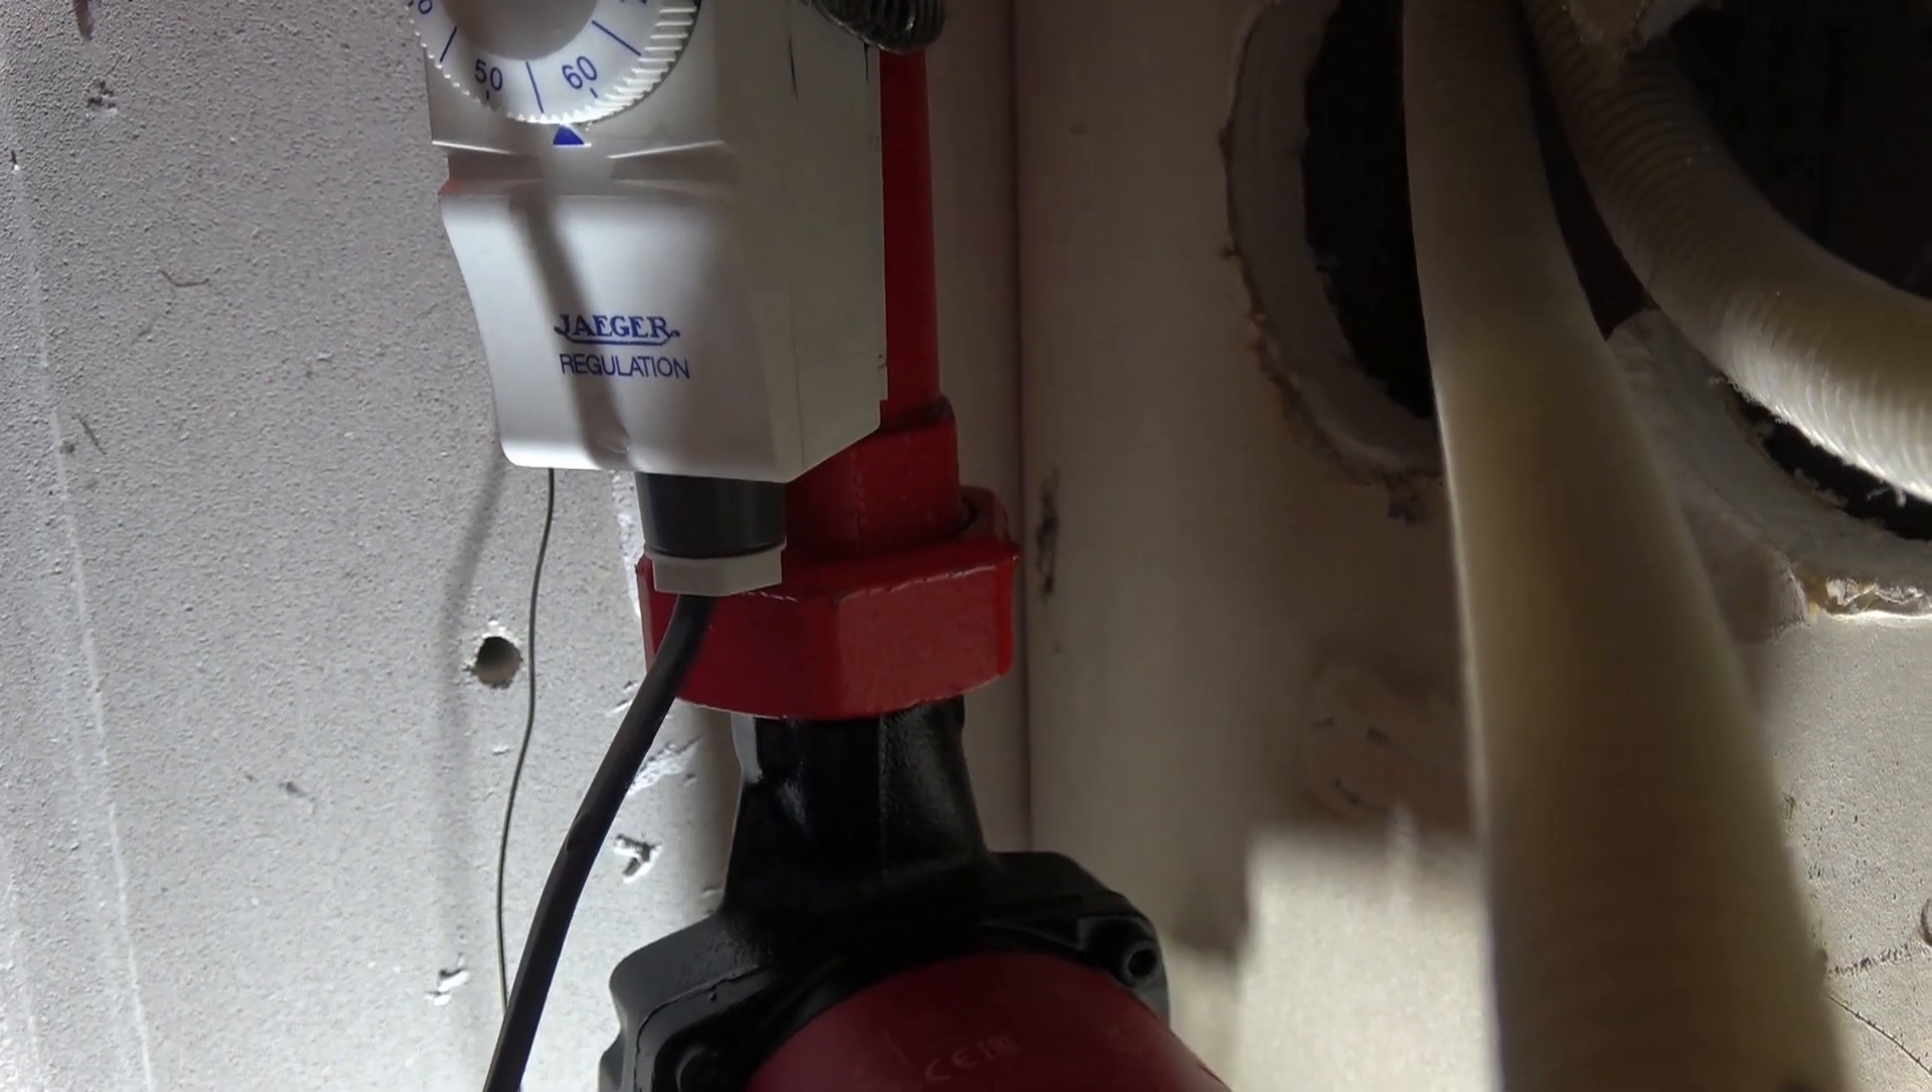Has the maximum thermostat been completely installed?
Yes.